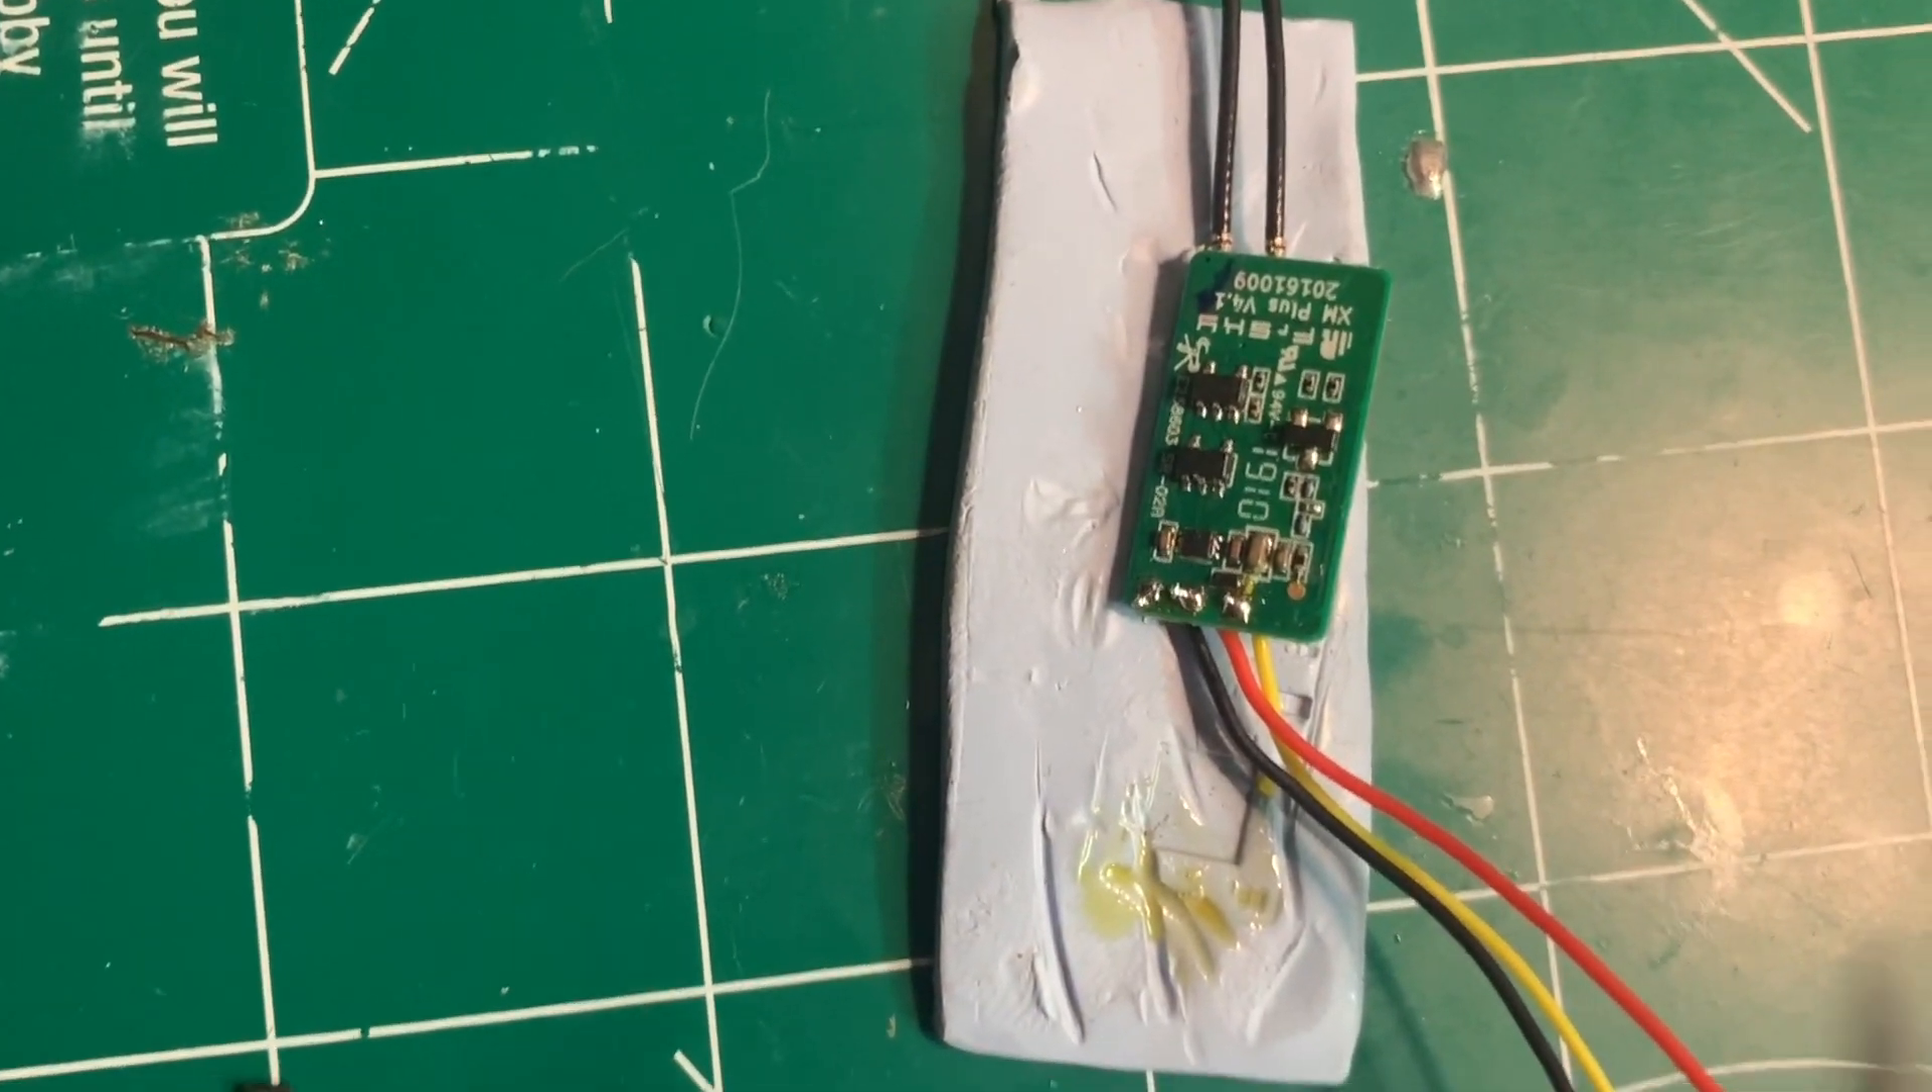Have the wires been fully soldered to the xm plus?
Yes.